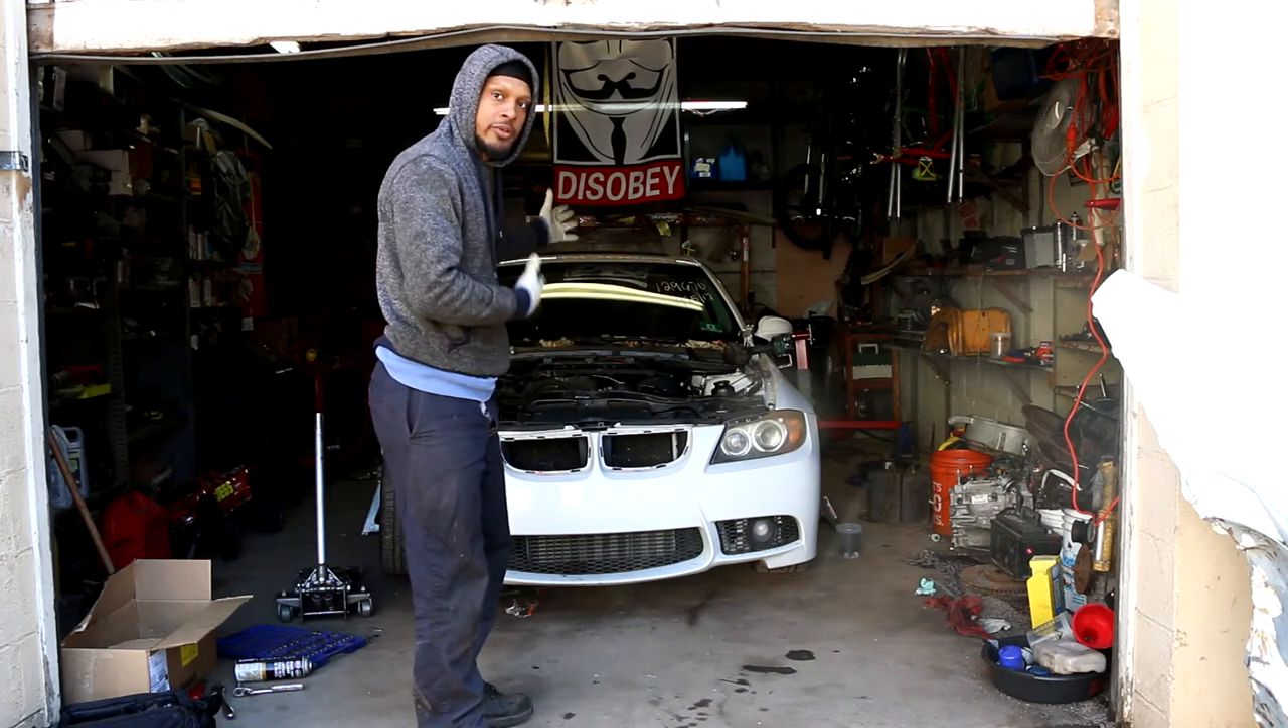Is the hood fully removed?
Yes.